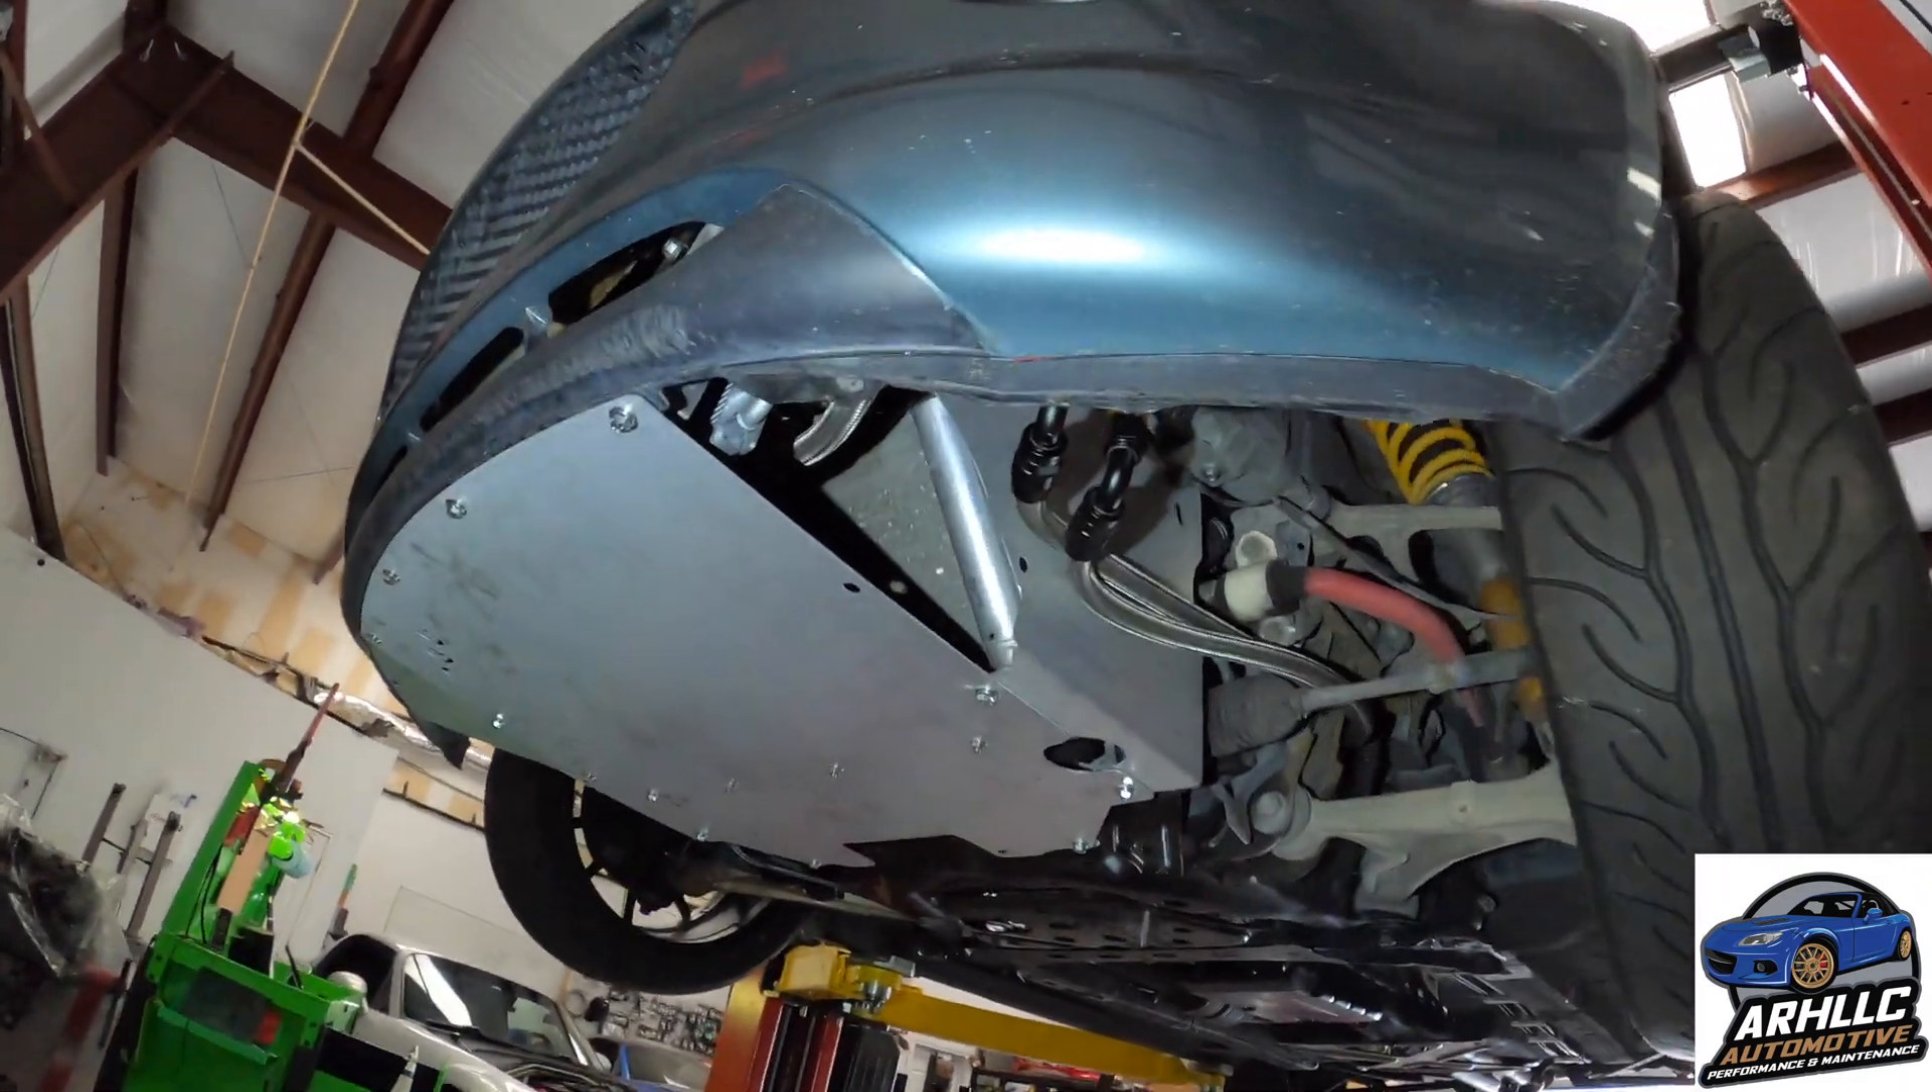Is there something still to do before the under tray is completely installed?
No.